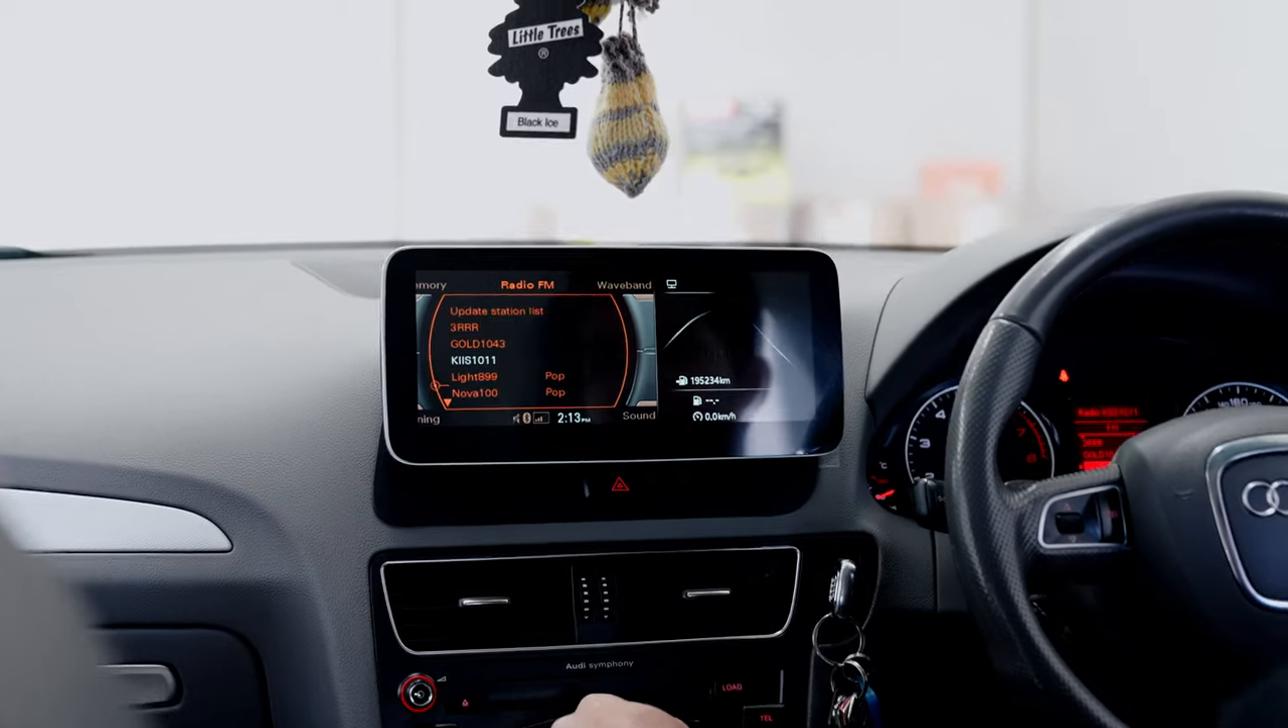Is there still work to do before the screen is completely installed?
No.